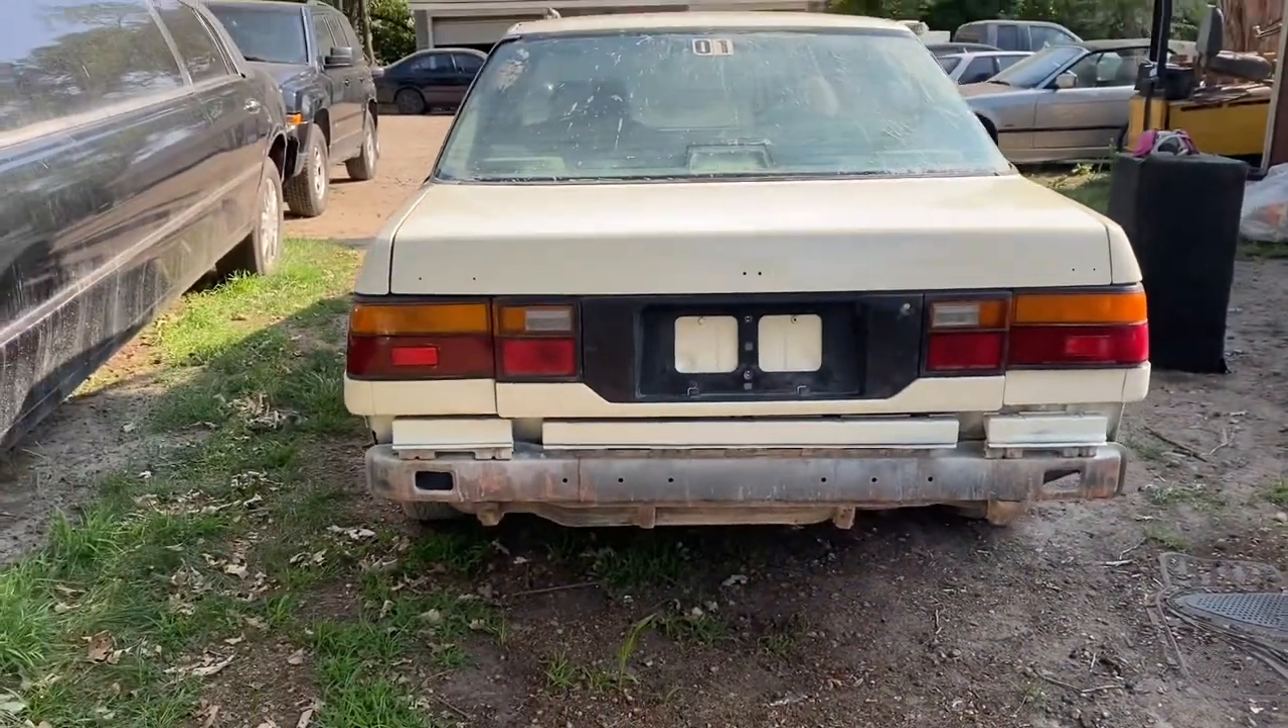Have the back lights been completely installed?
Yes.